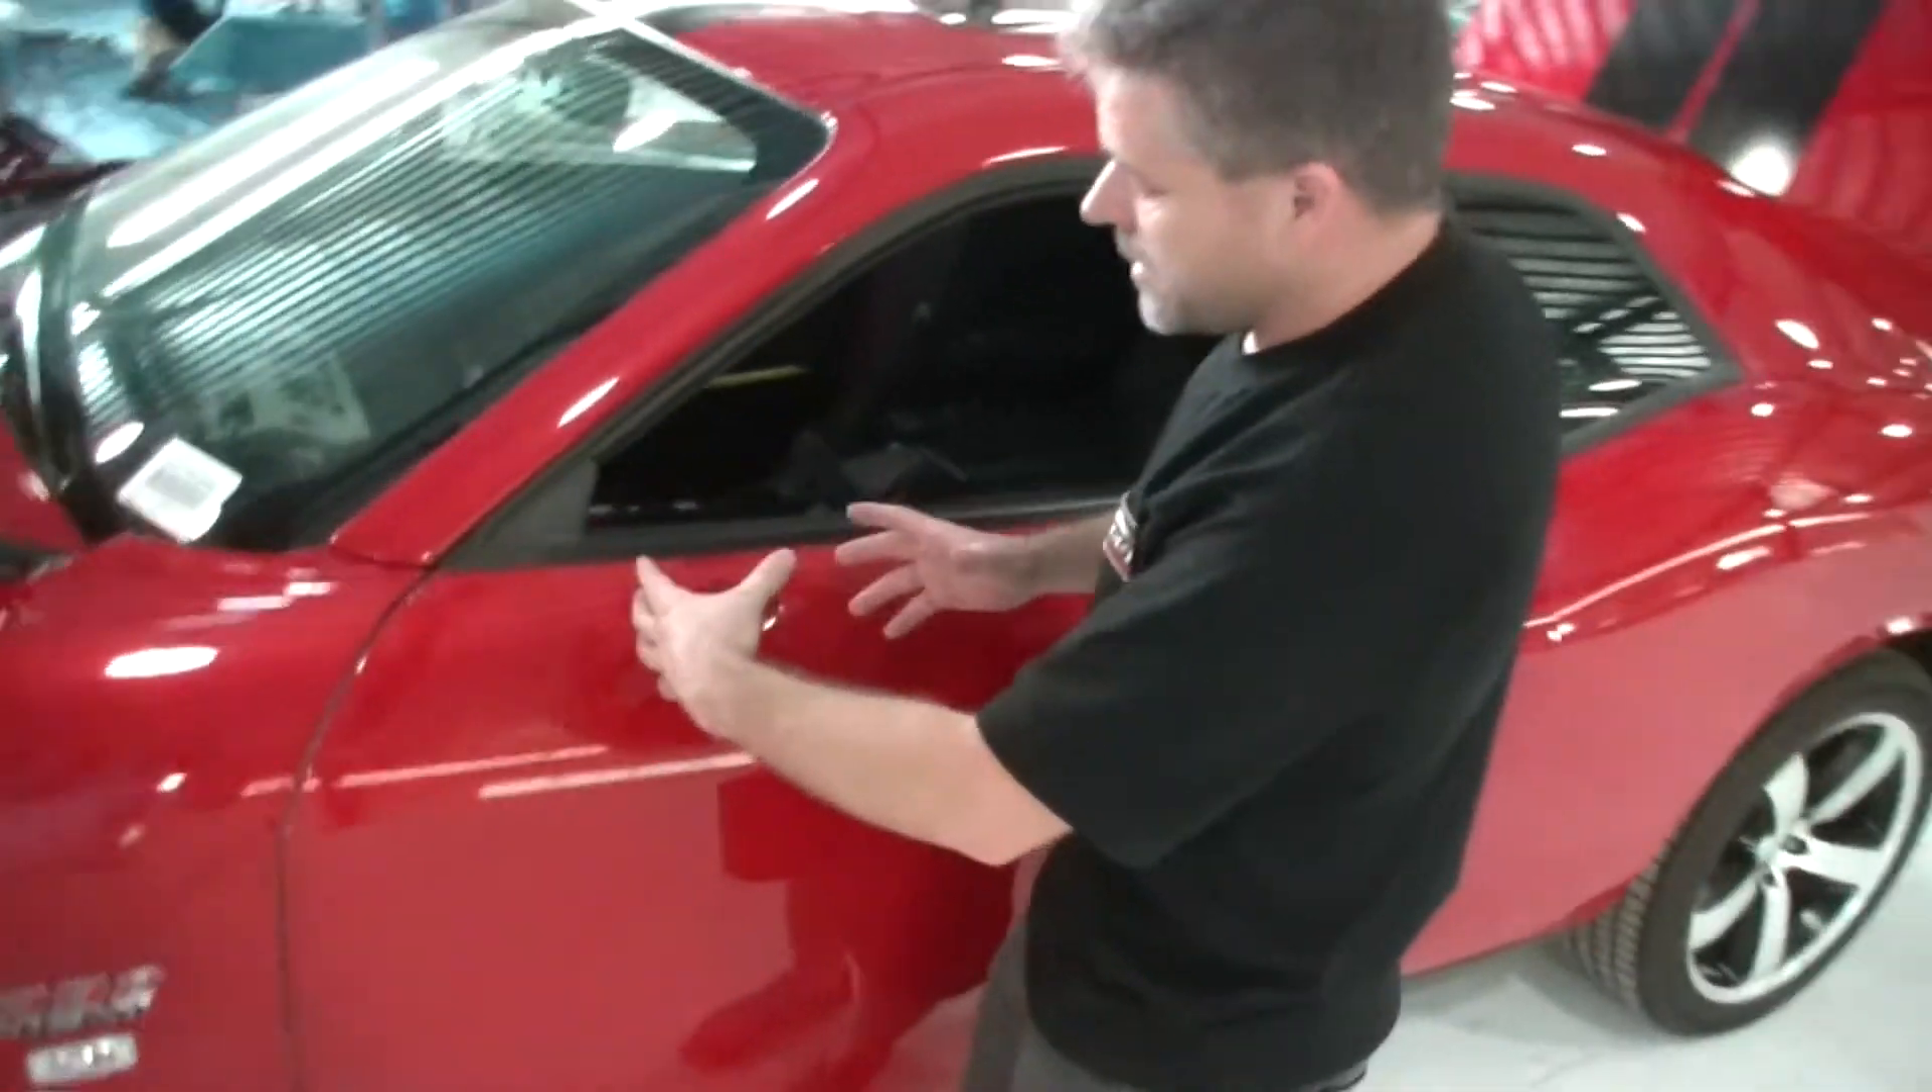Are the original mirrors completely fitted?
No.